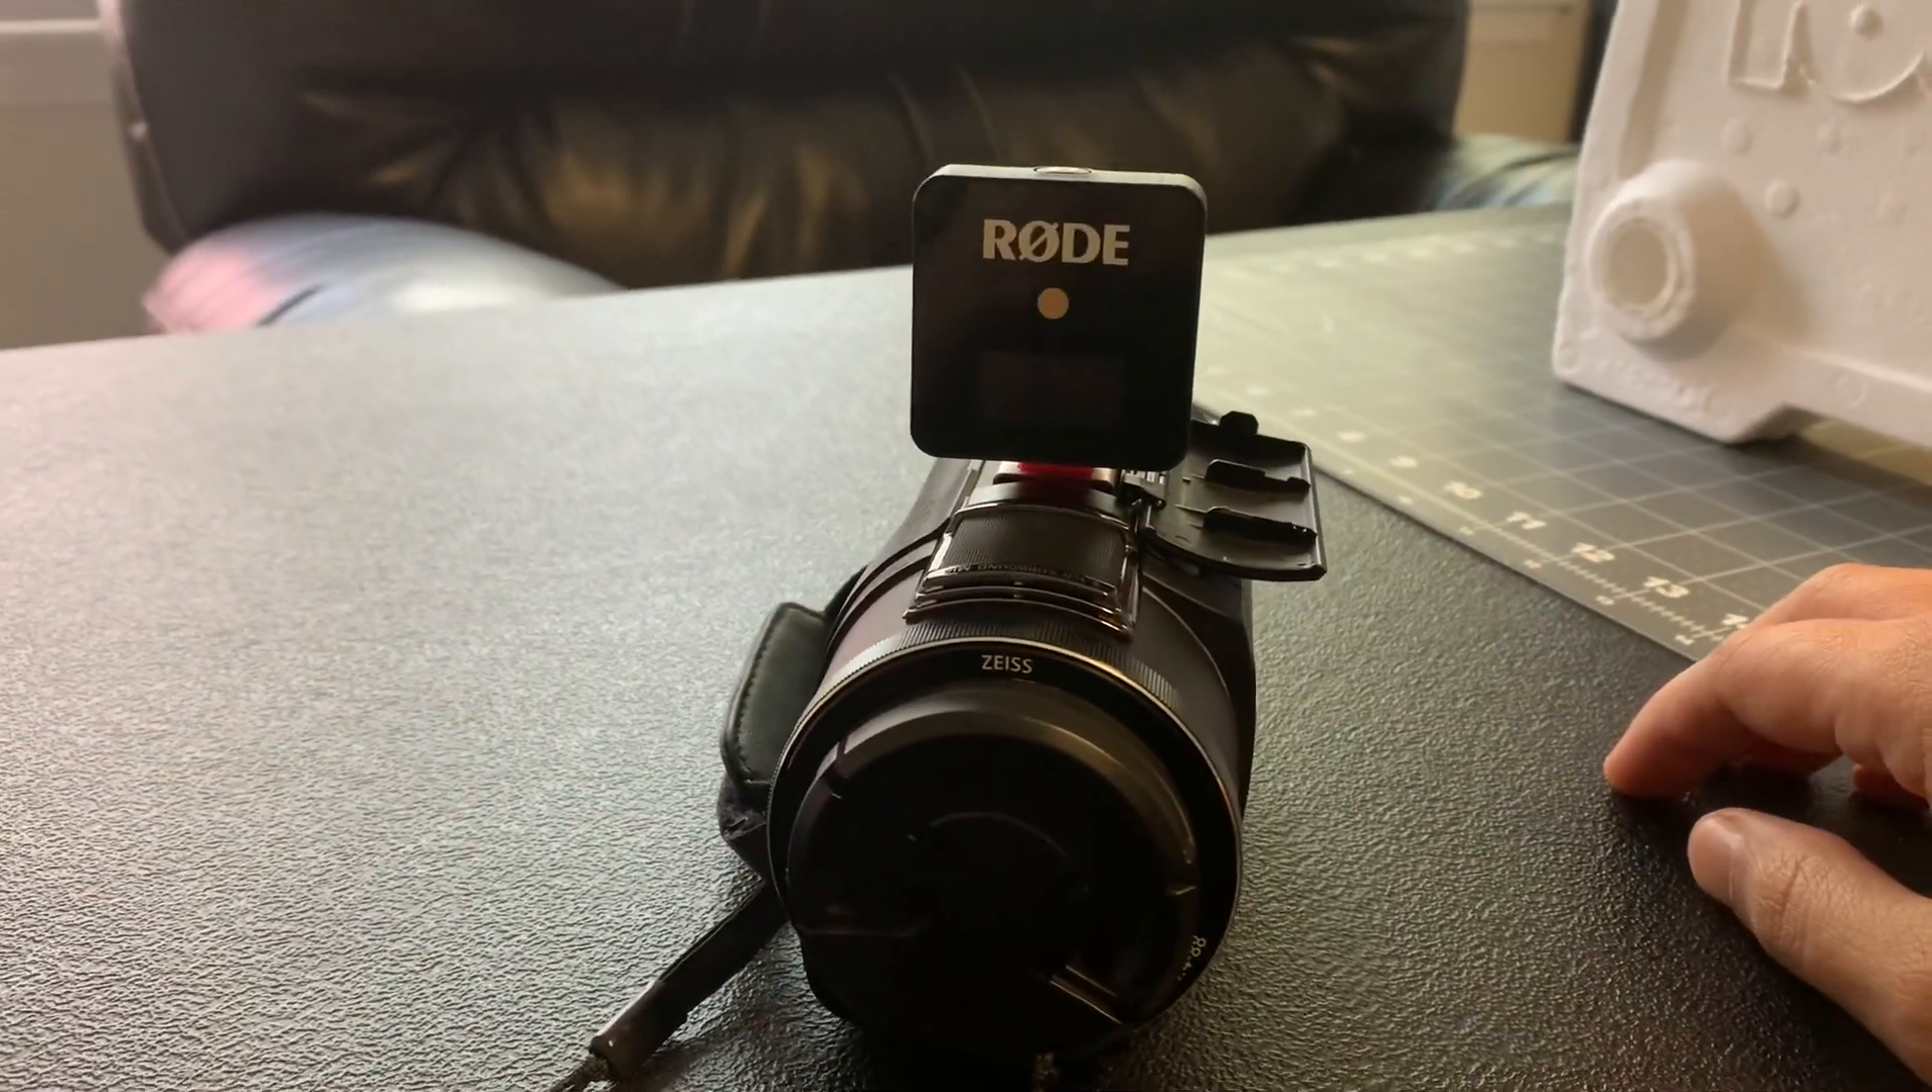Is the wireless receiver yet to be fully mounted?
No.